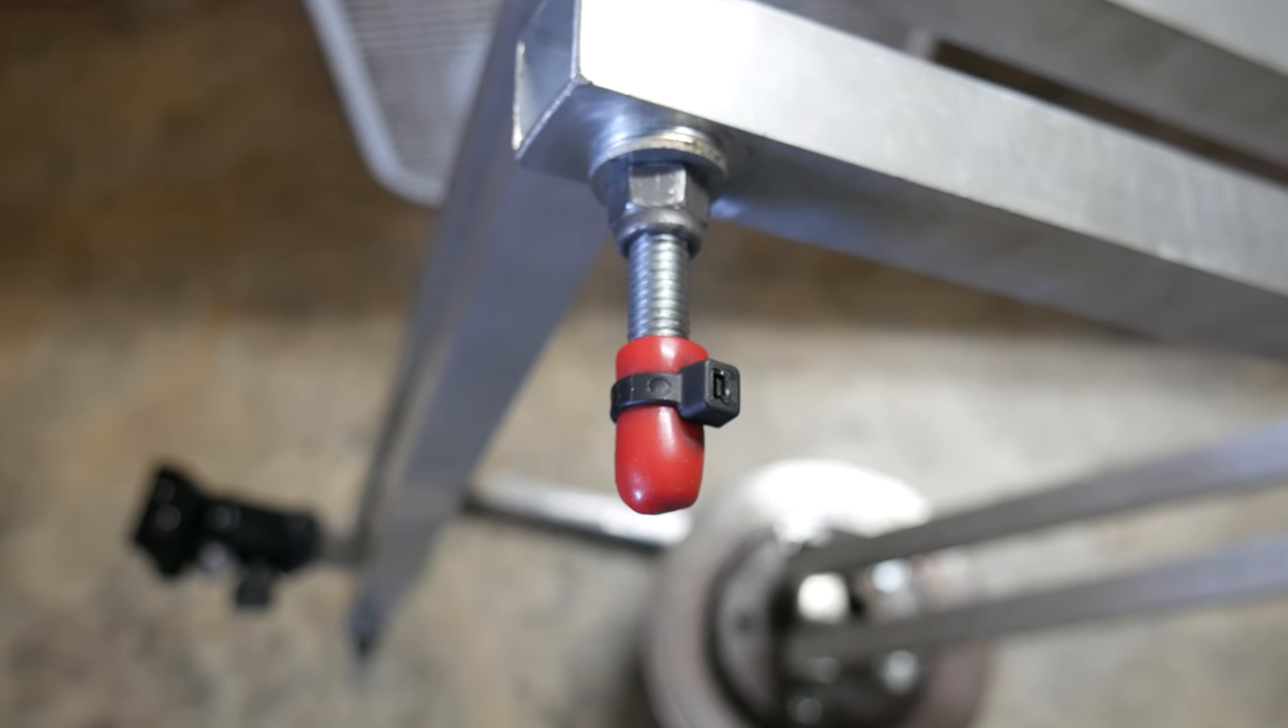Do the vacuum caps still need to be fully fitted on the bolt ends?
No.